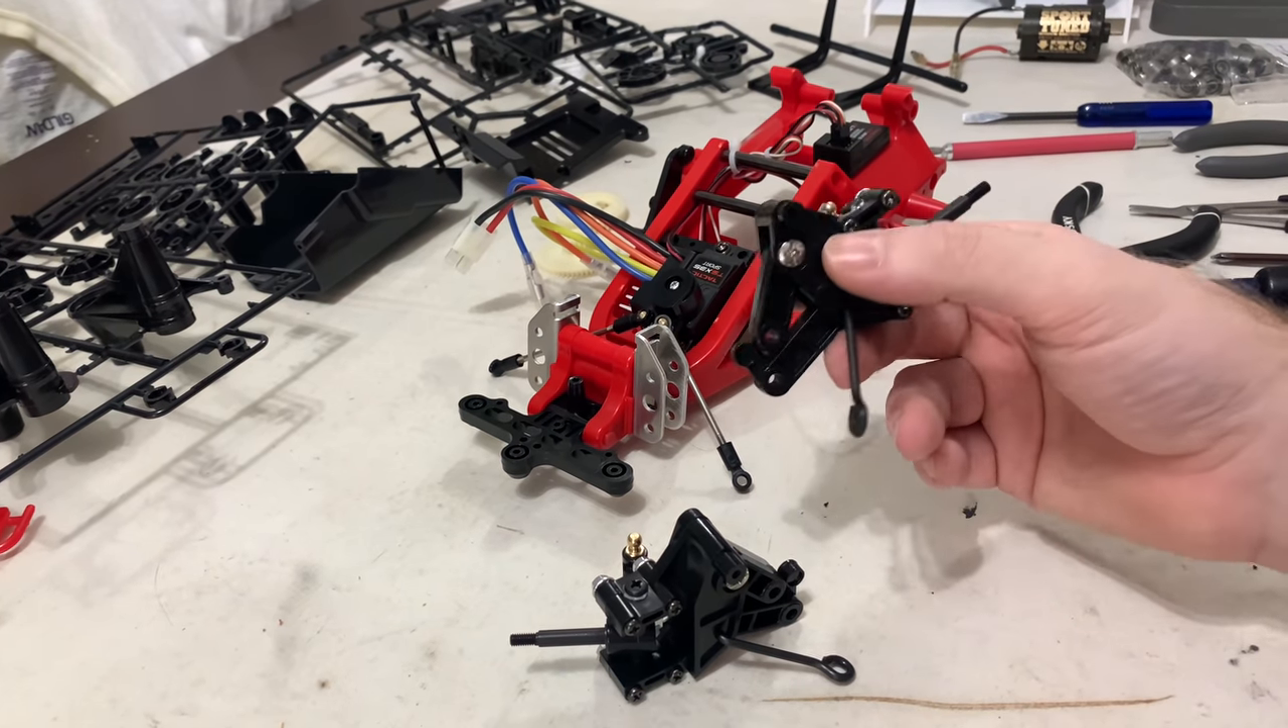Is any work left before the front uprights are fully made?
No.